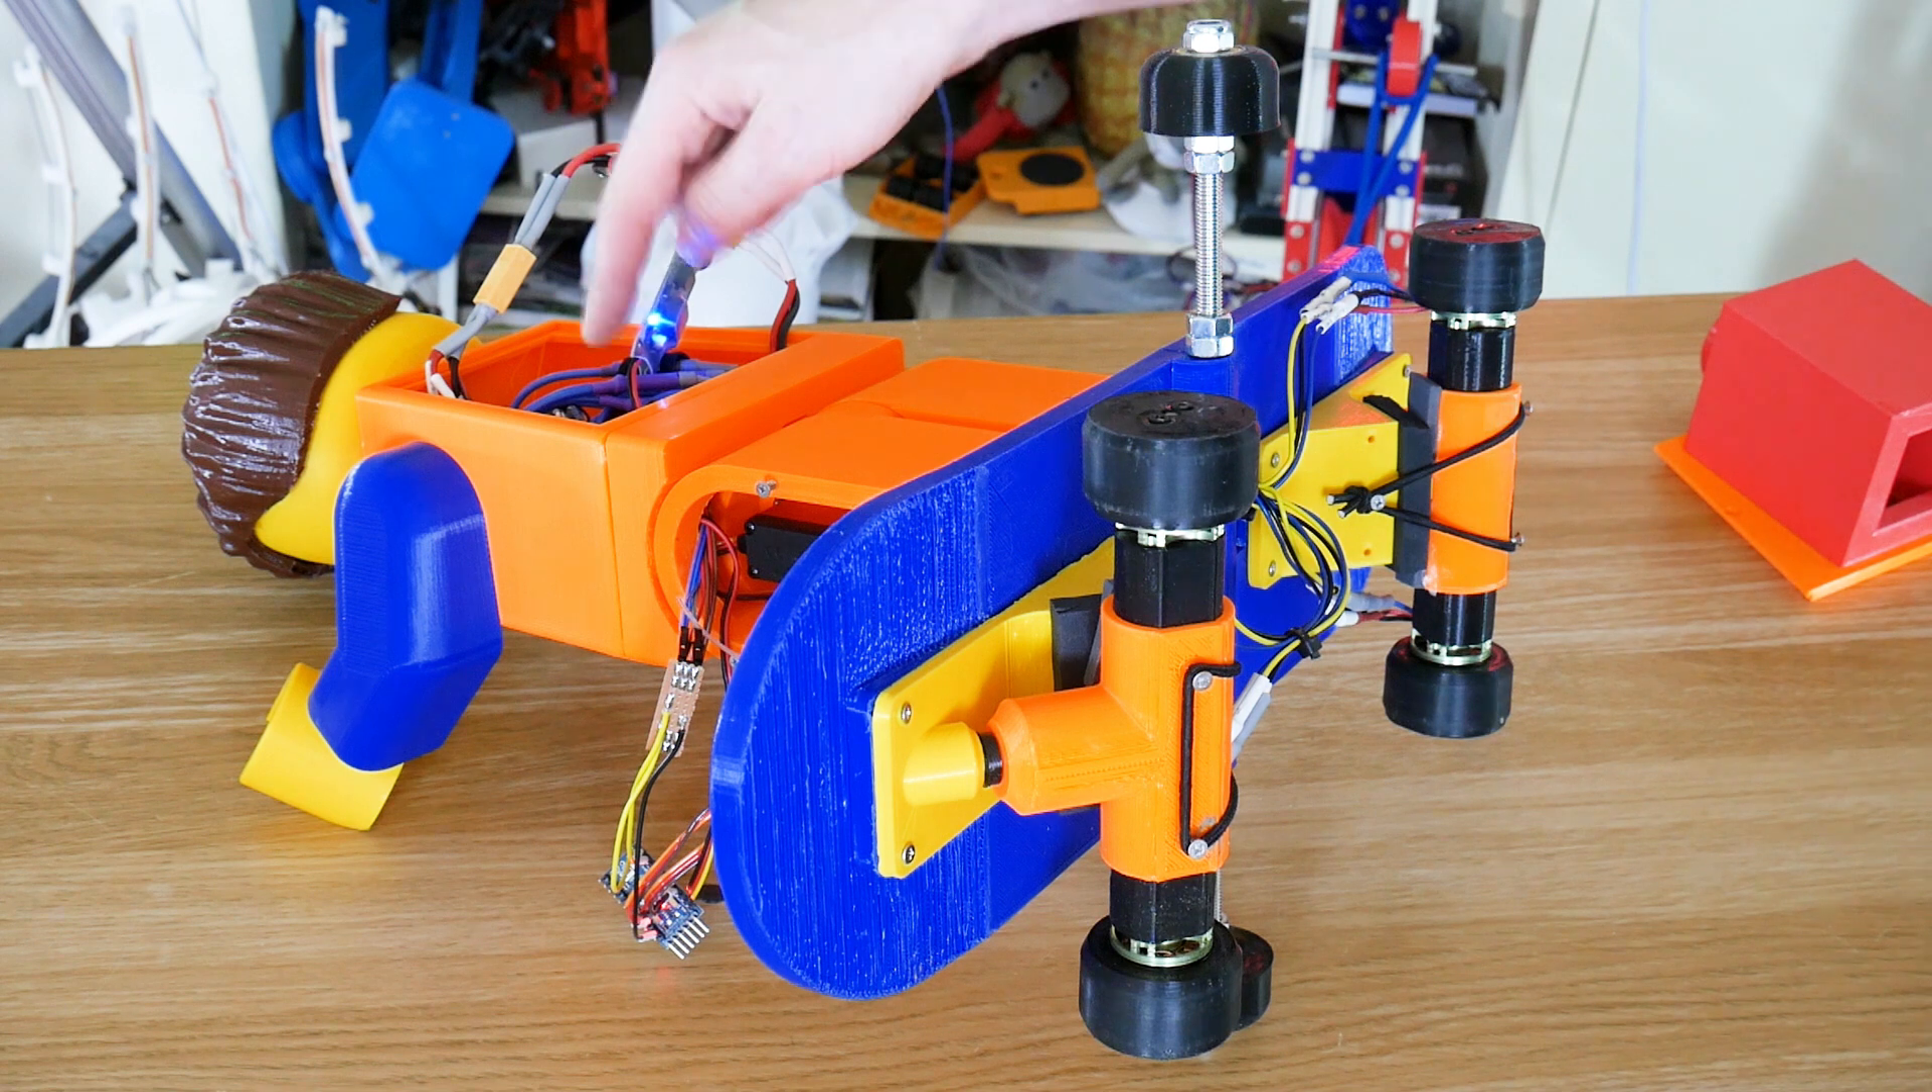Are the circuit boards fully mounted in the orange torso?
No.